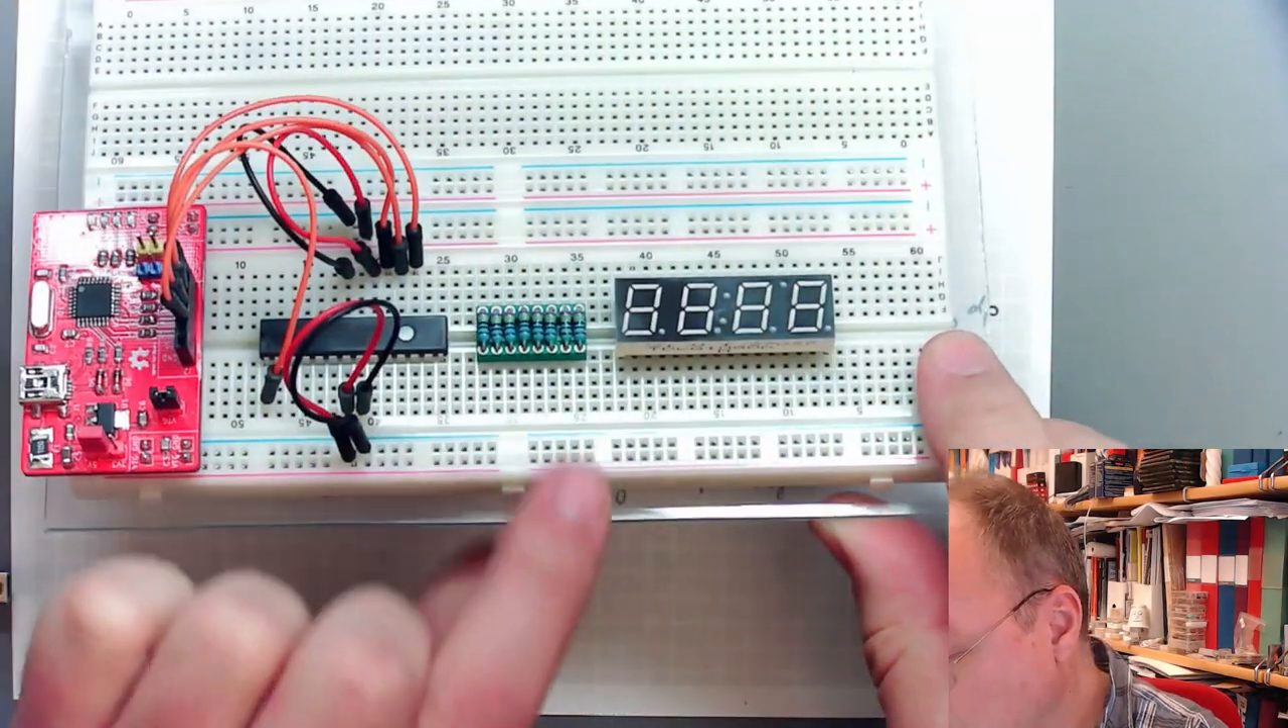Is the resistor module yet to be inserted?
No.